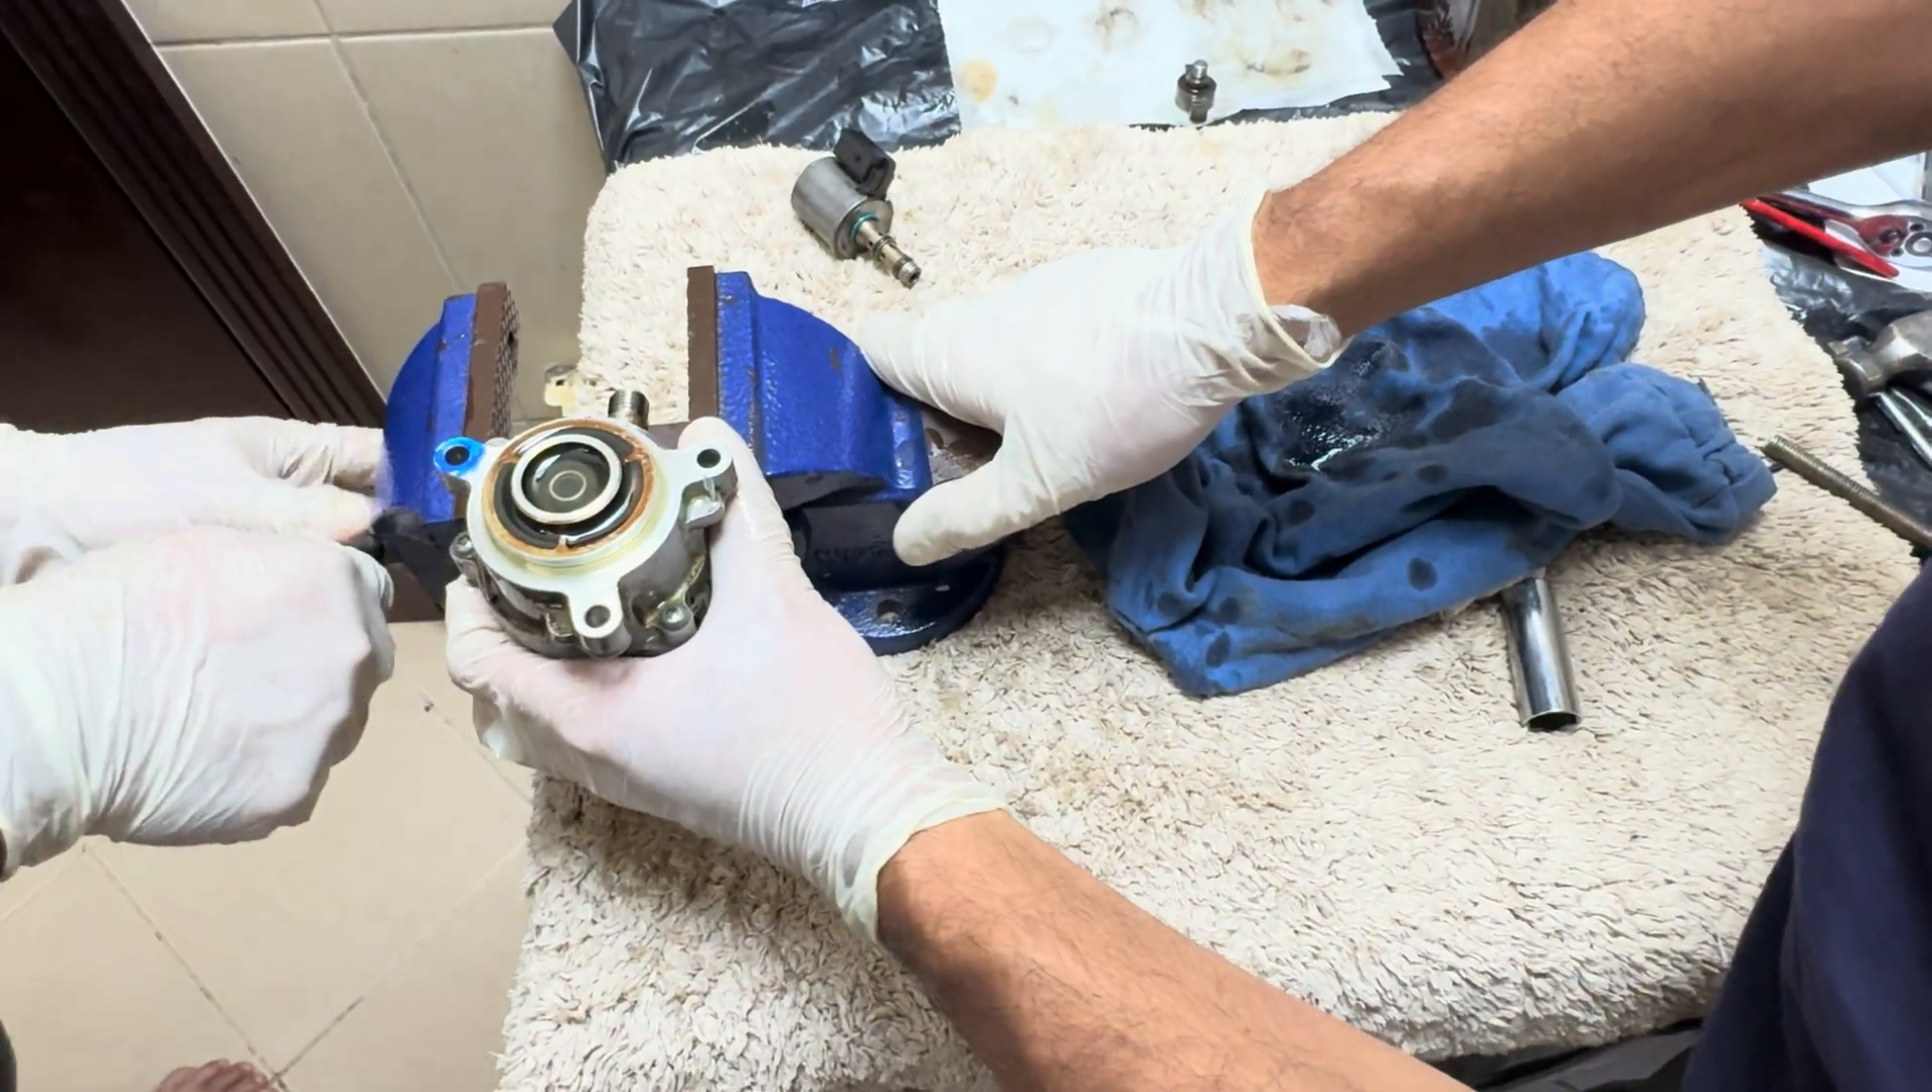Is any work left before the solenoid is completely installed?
Yes.